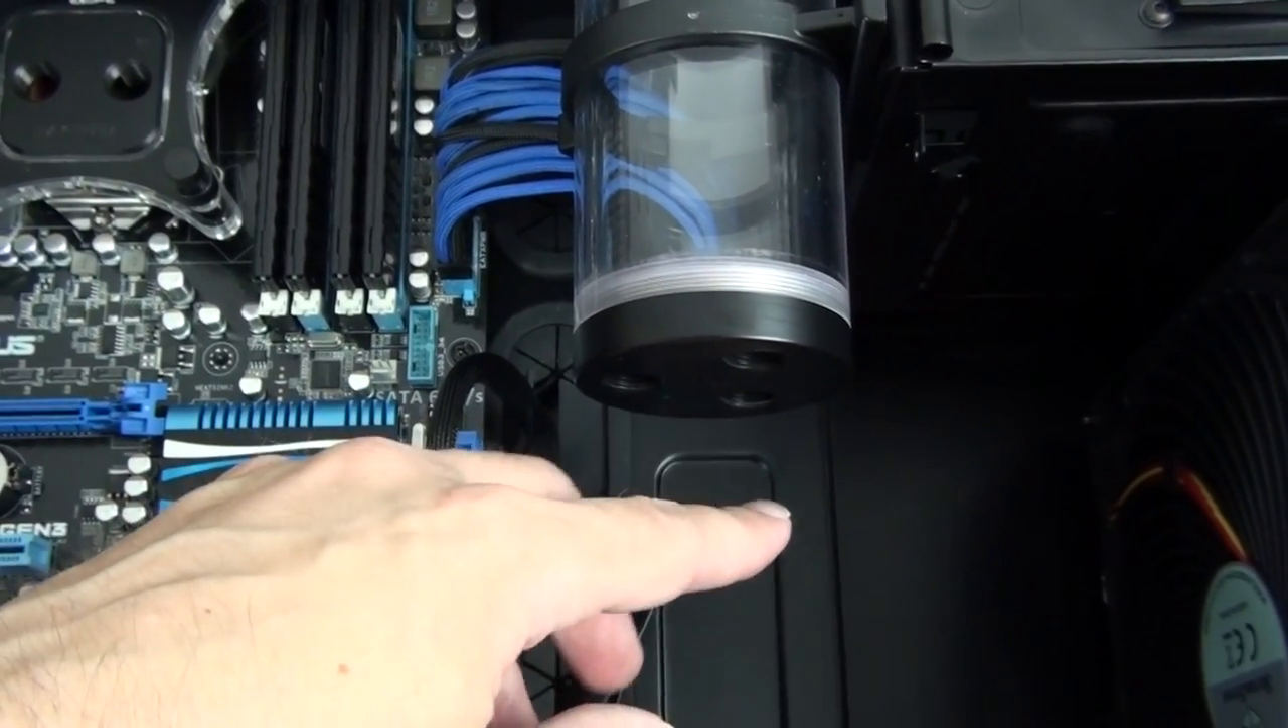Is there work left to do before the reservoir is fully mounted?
No.